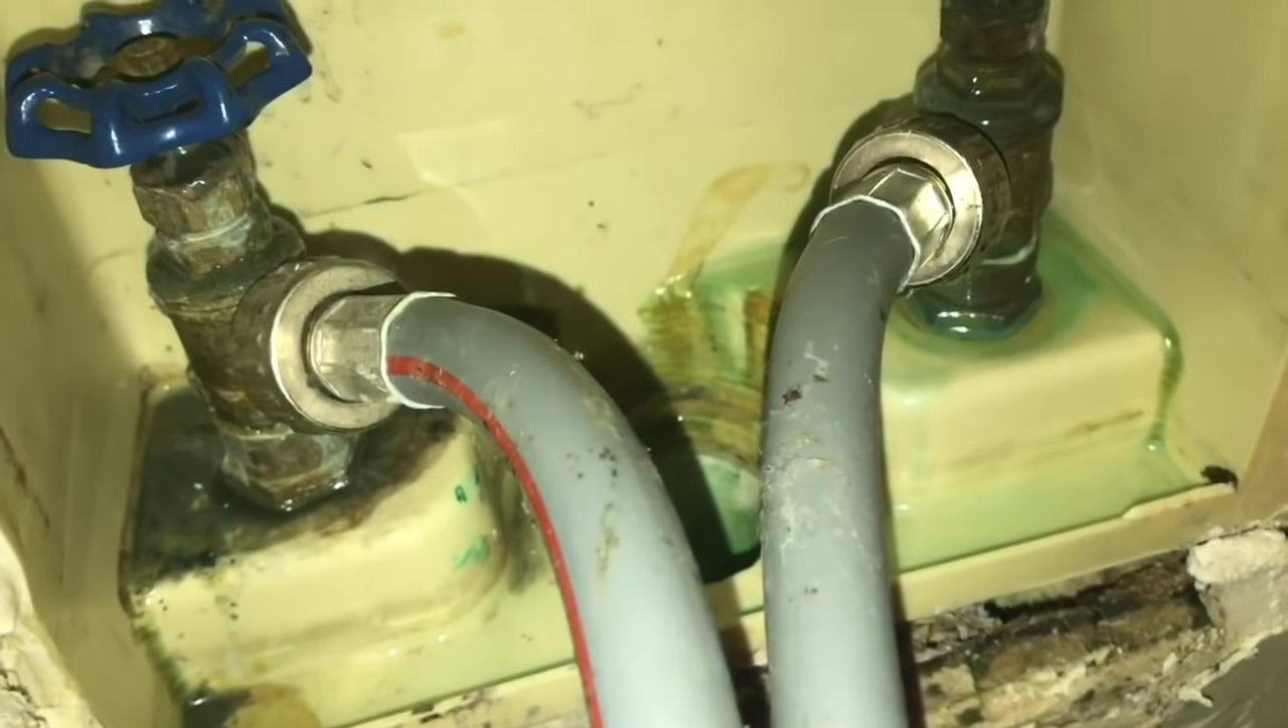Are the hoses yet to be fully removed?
Yes.